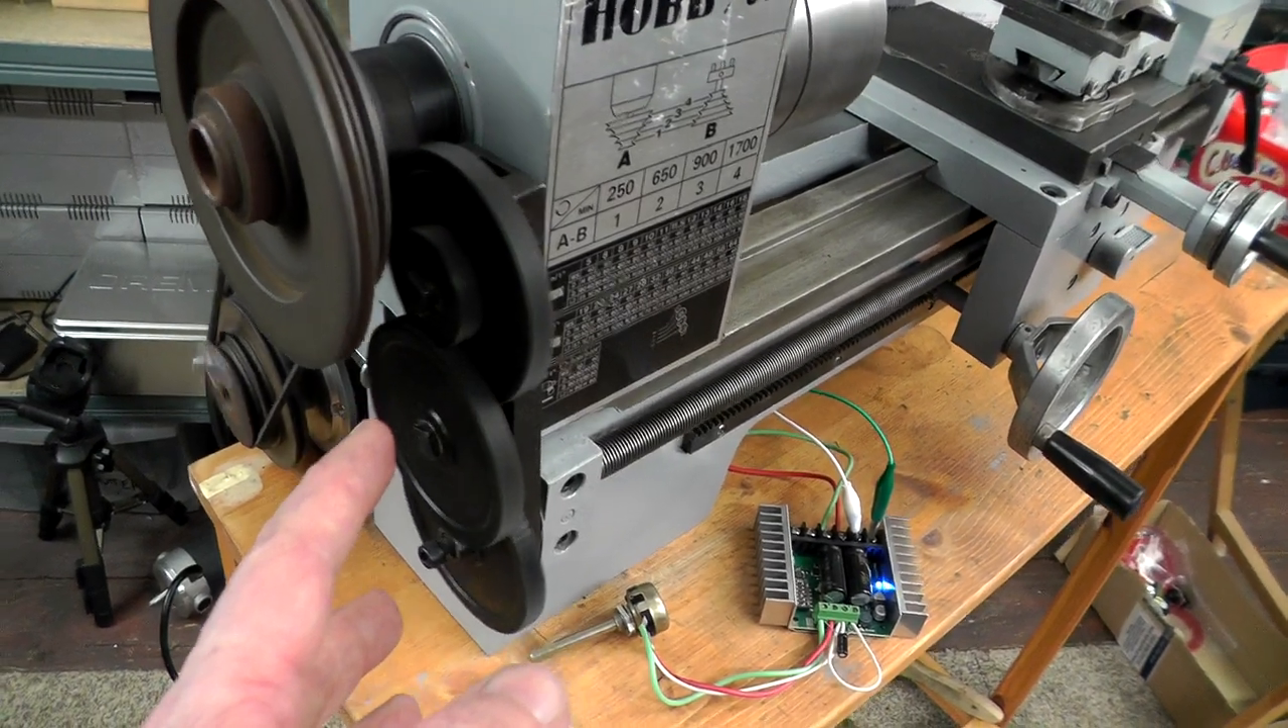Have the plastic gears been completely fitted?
Yes.